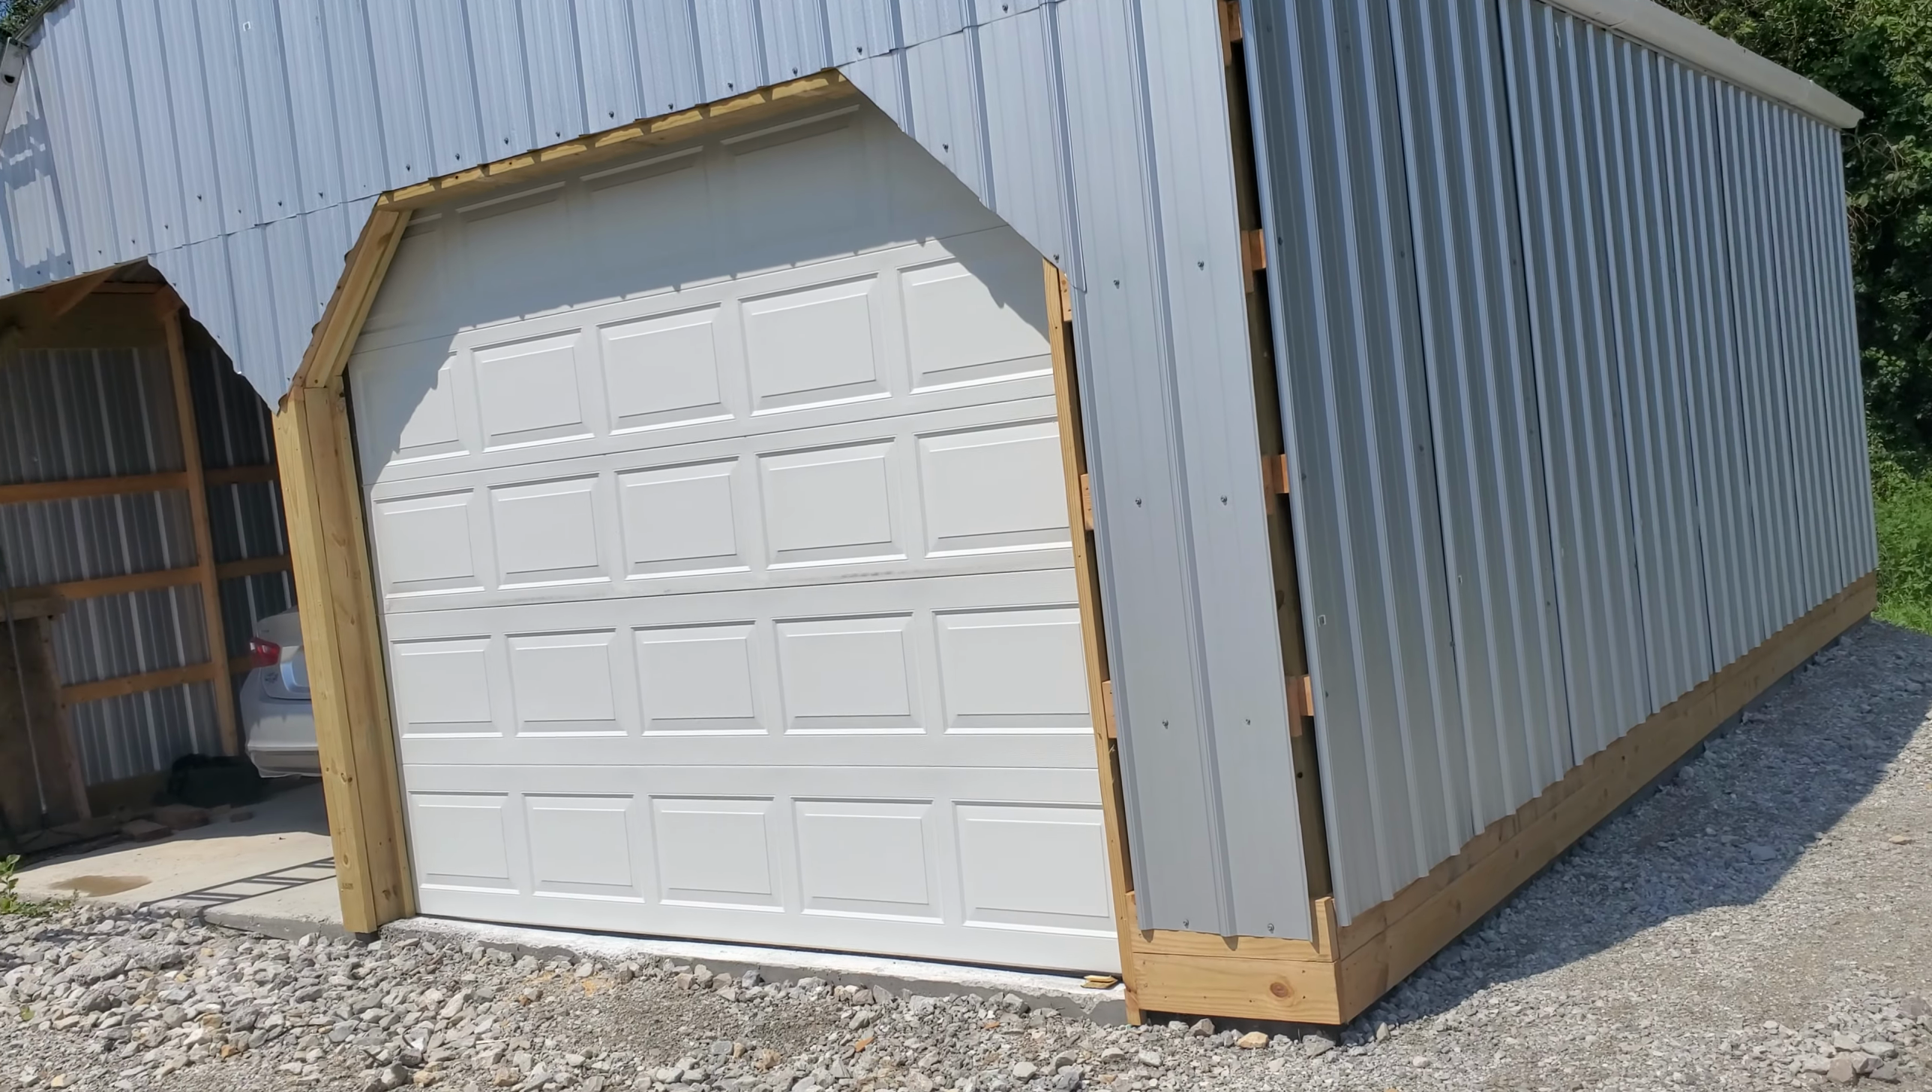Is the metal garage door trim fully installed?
No.